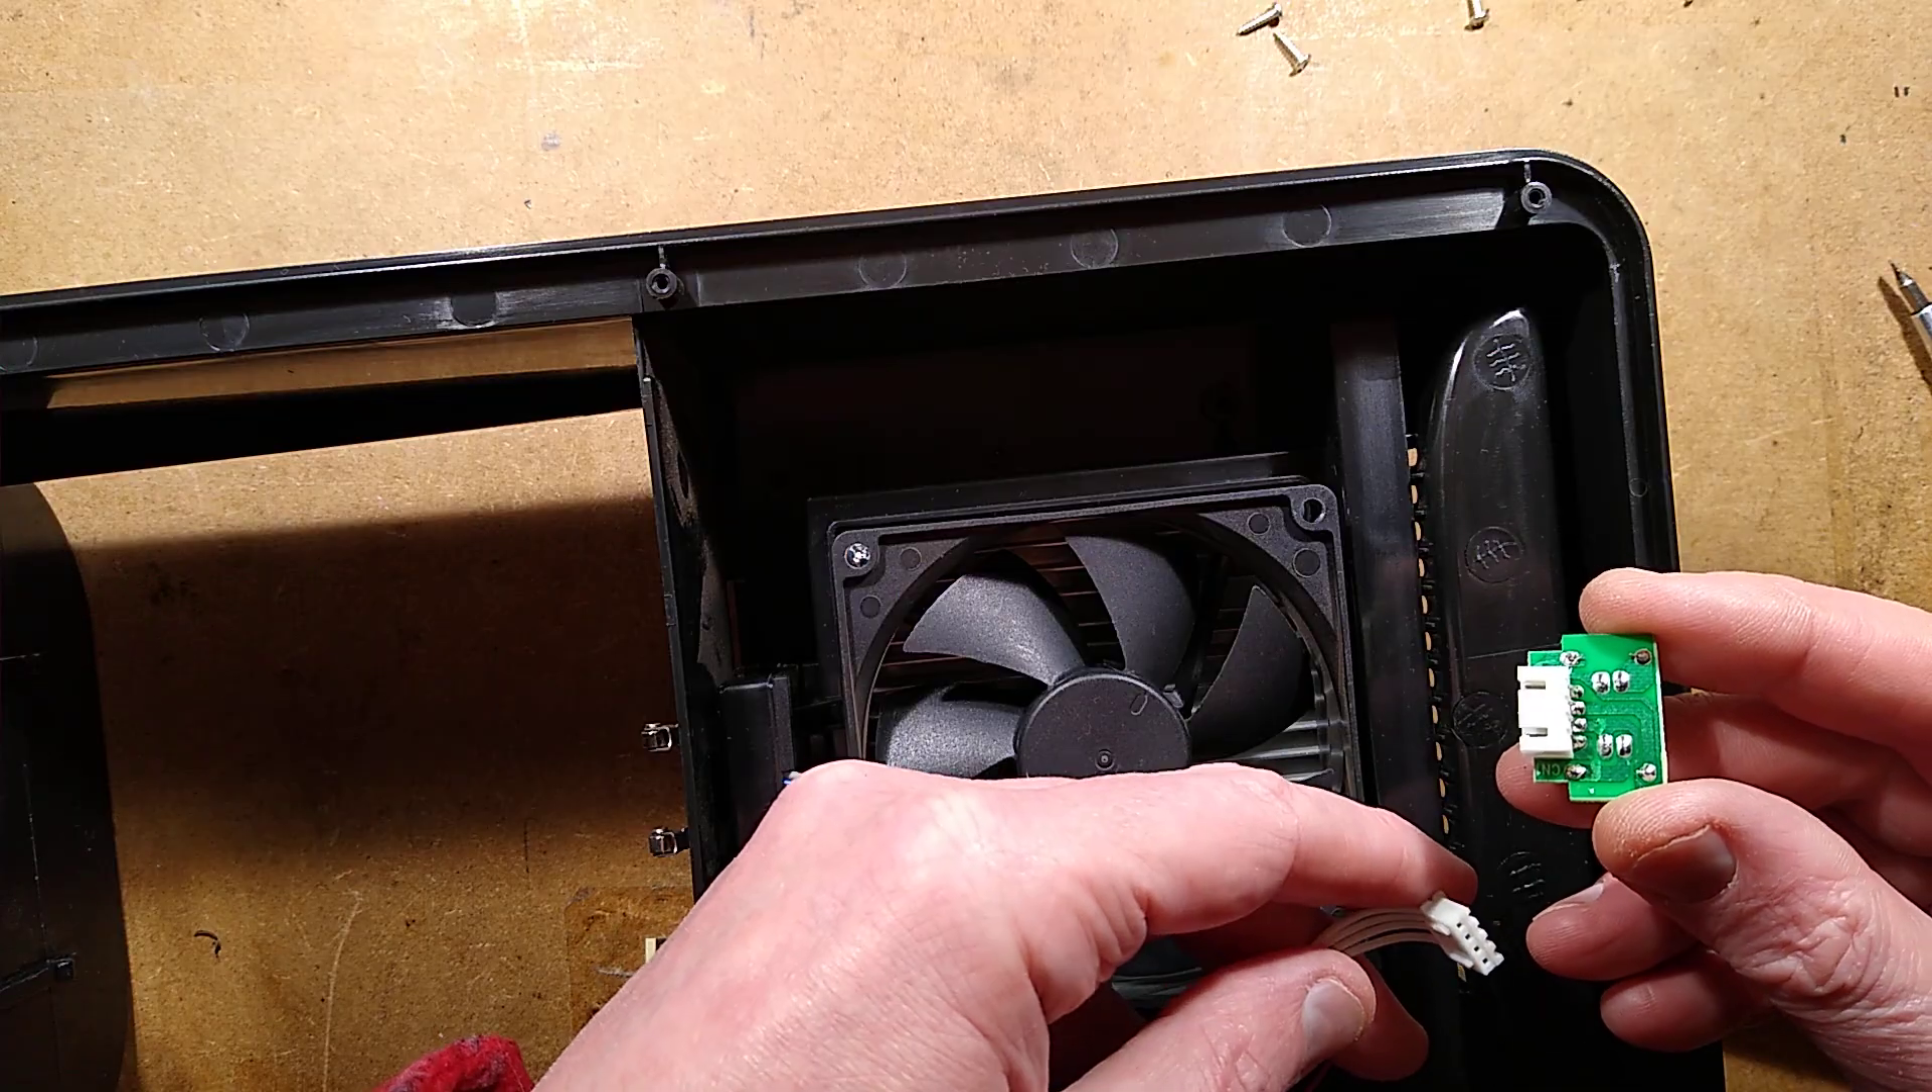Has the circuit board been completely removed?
Yes.